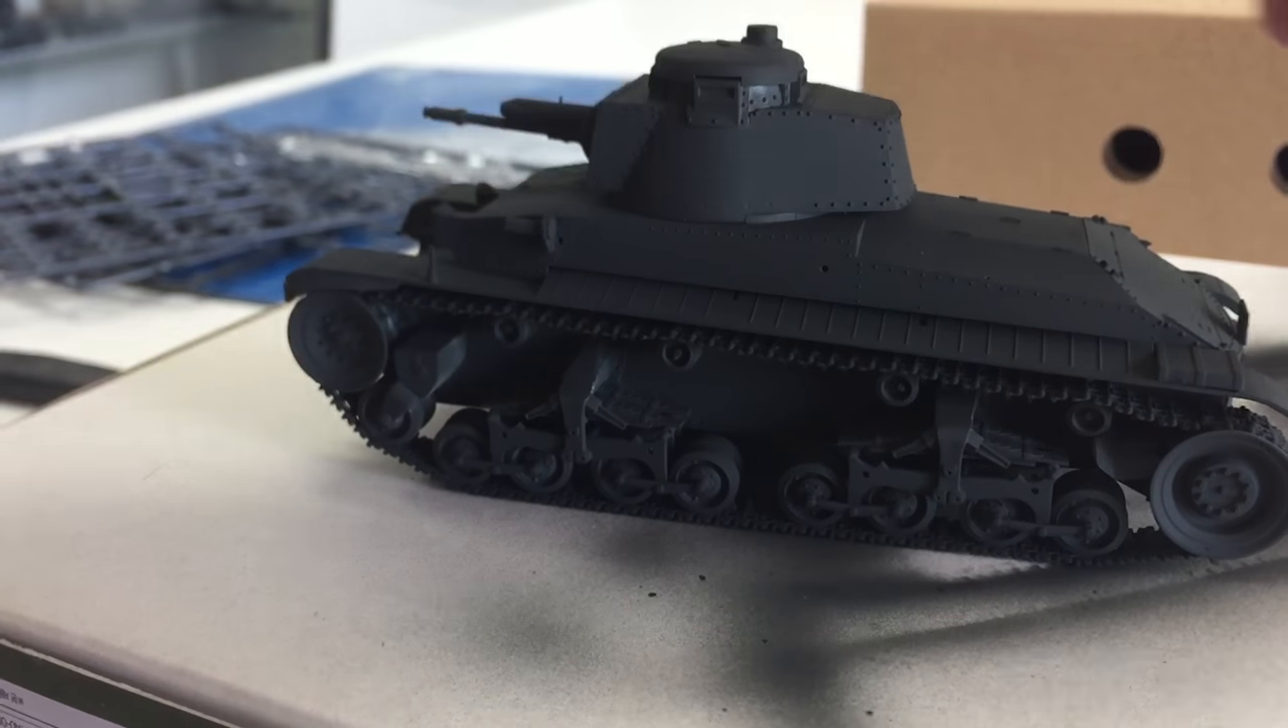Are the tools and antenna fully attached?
No.